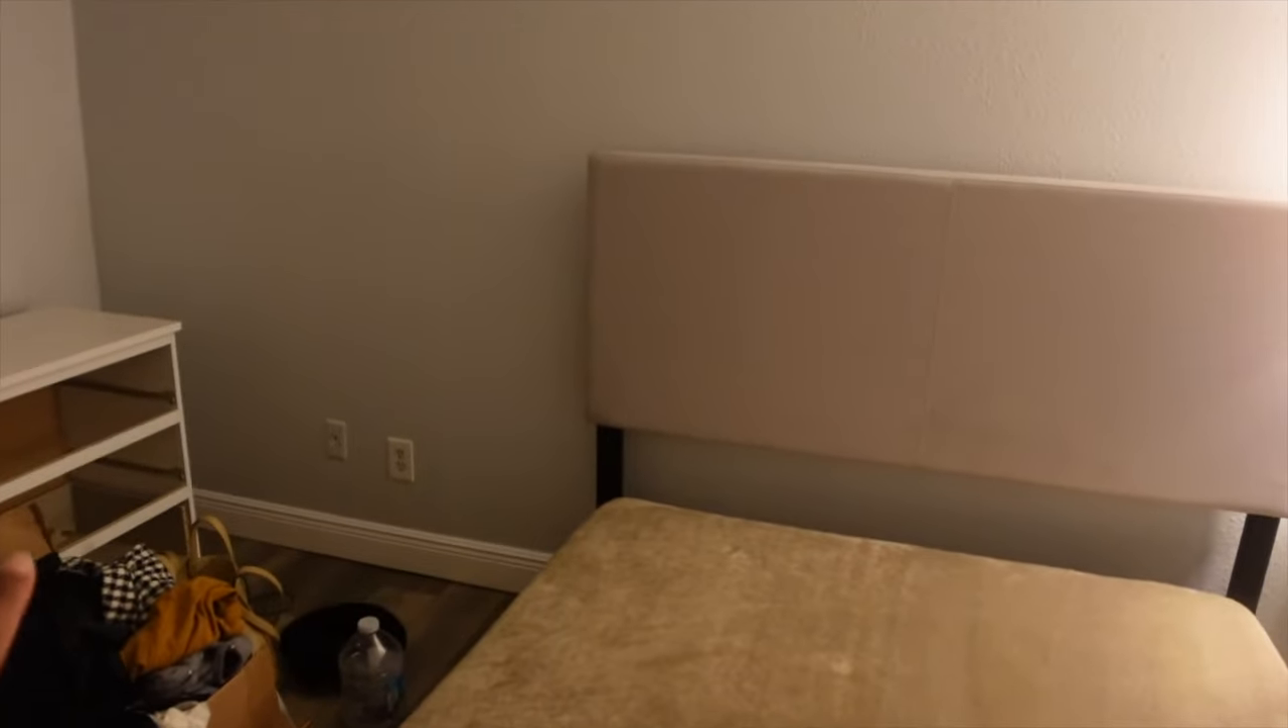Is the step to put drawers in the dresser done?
No.